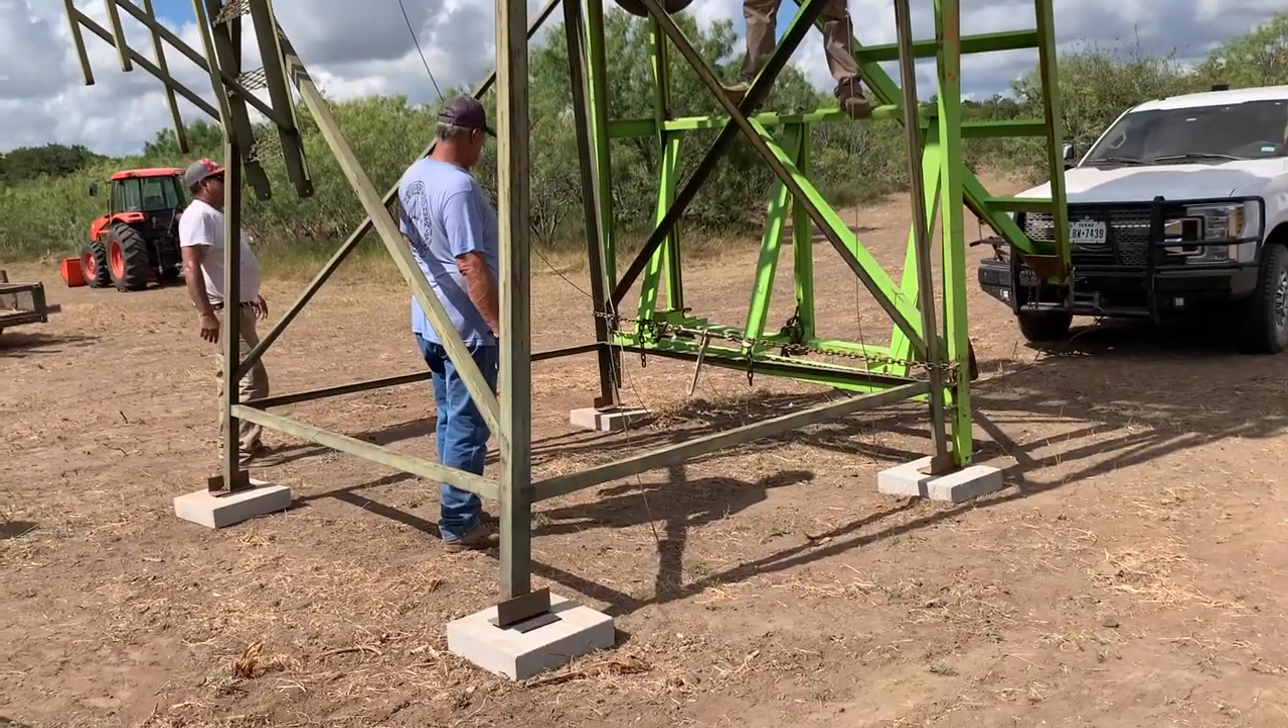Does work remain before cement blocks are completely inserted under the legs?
No.